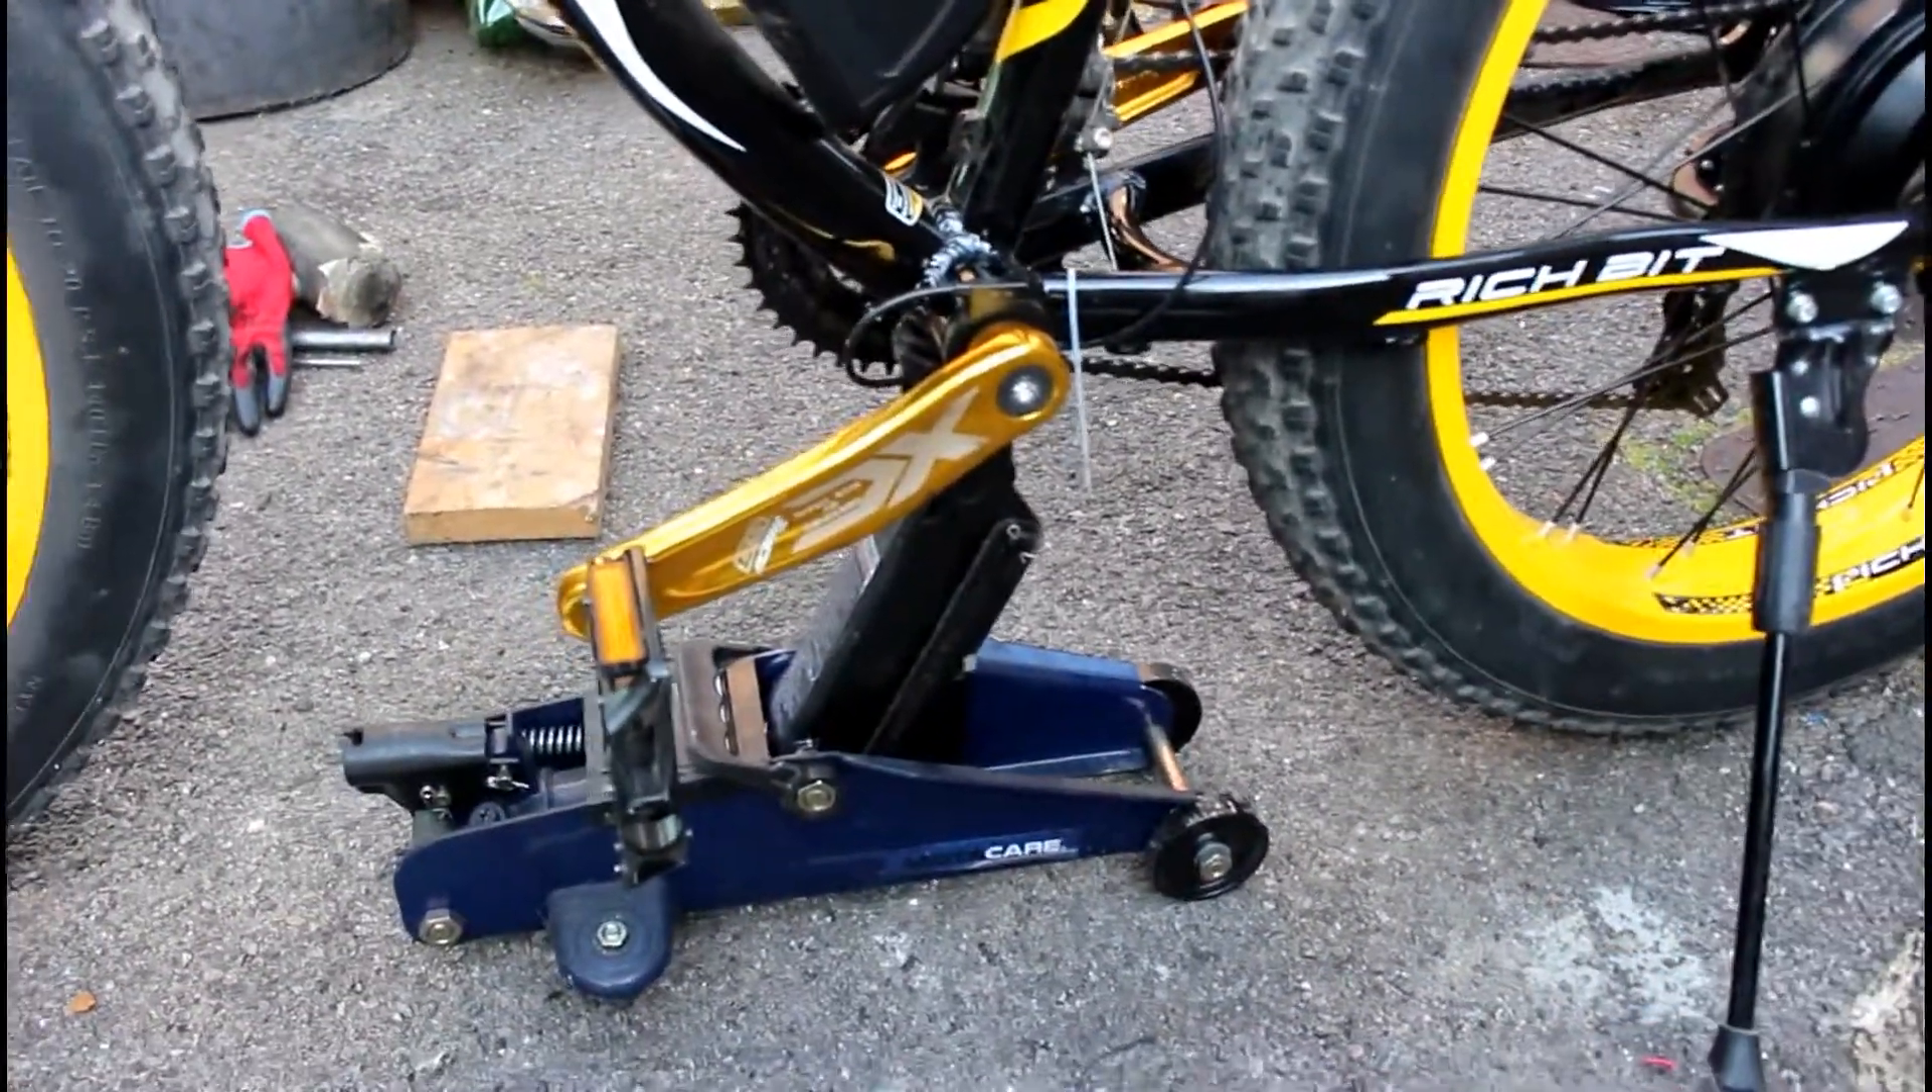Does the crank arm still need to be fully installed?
No.